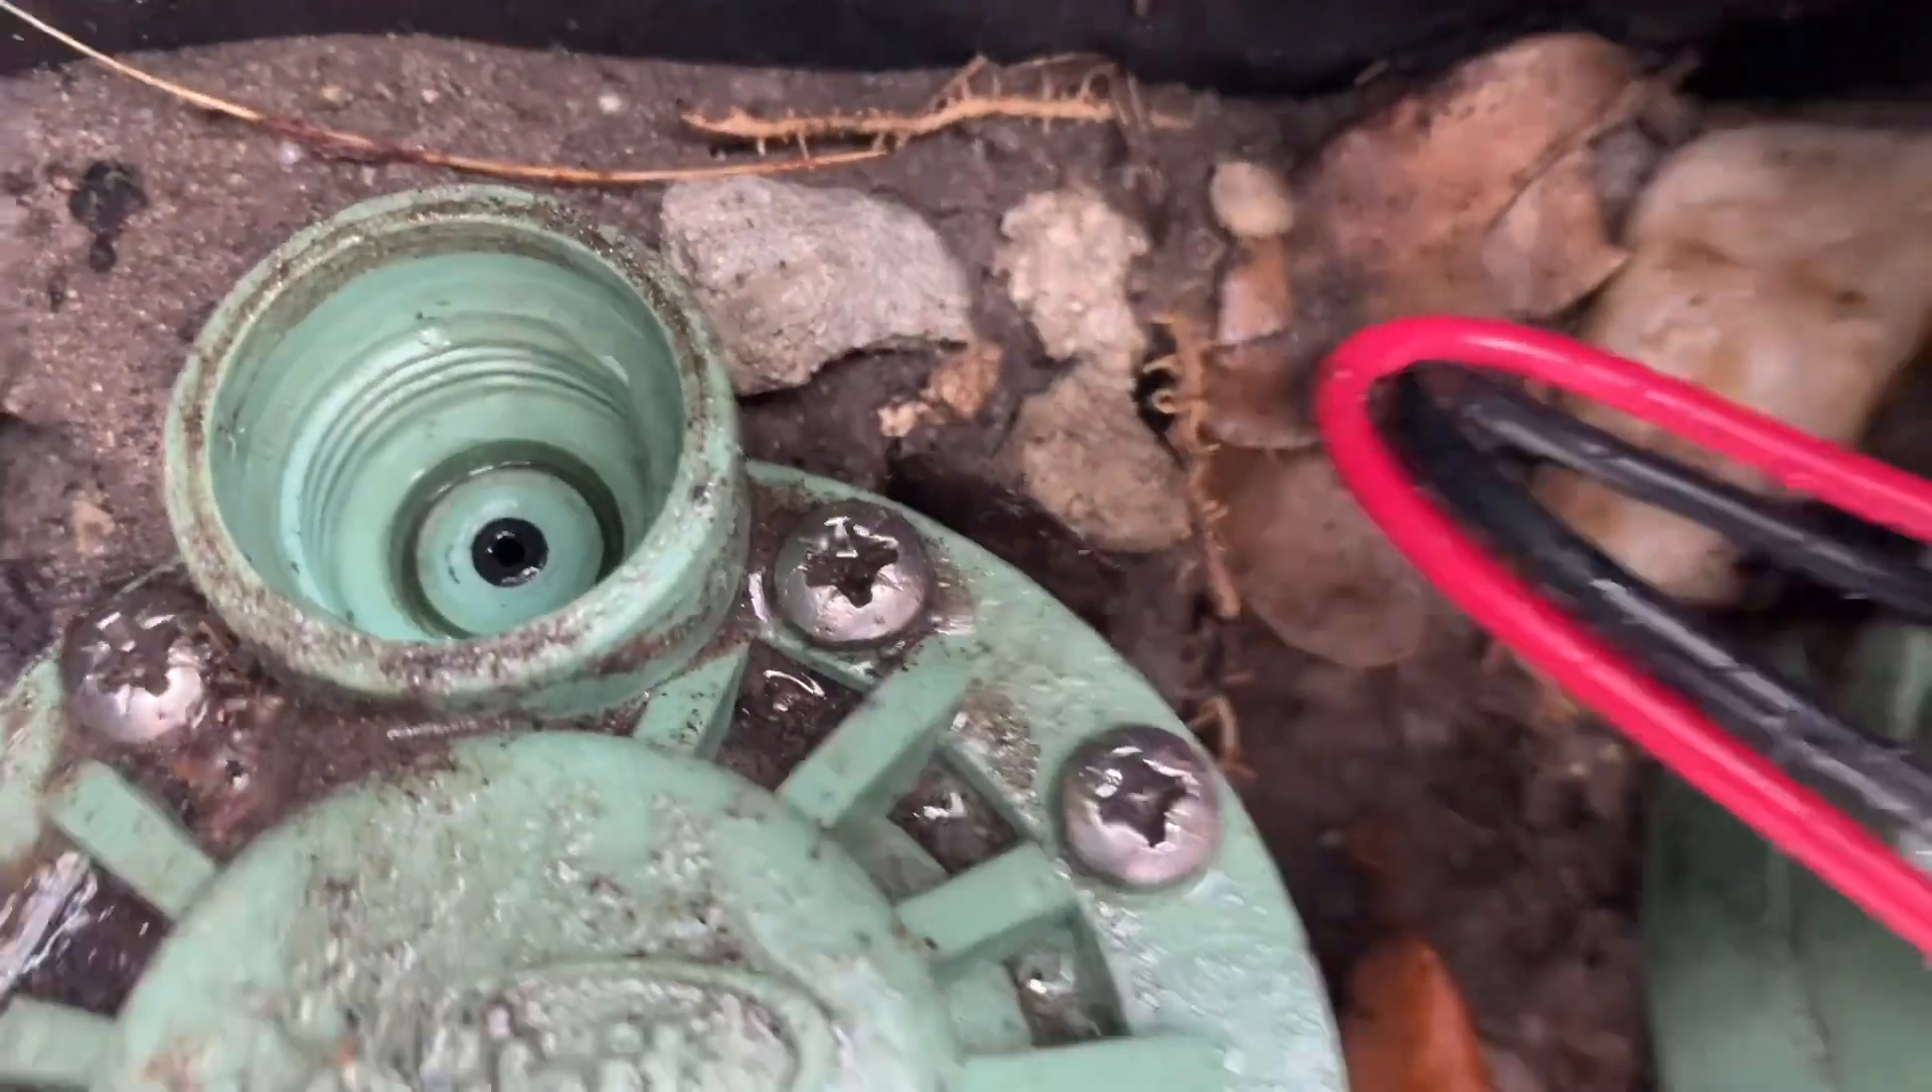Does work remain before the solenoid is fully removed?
No.